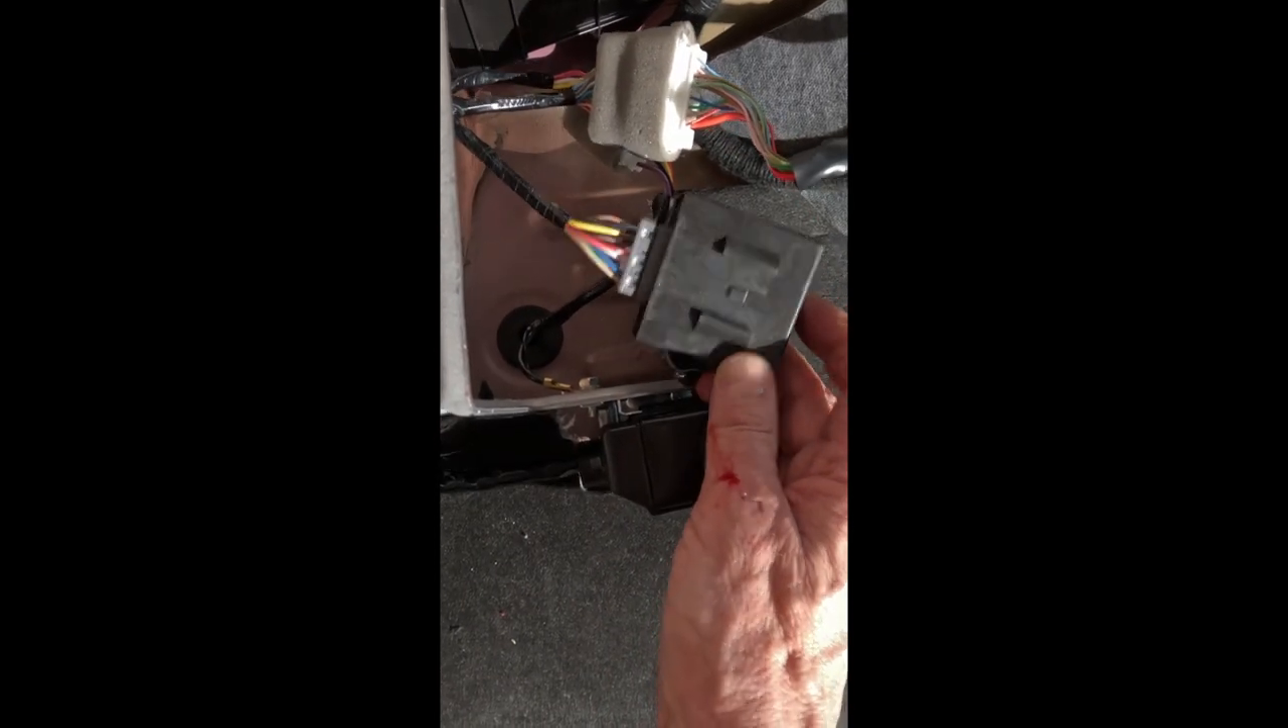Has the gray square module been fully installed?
No.